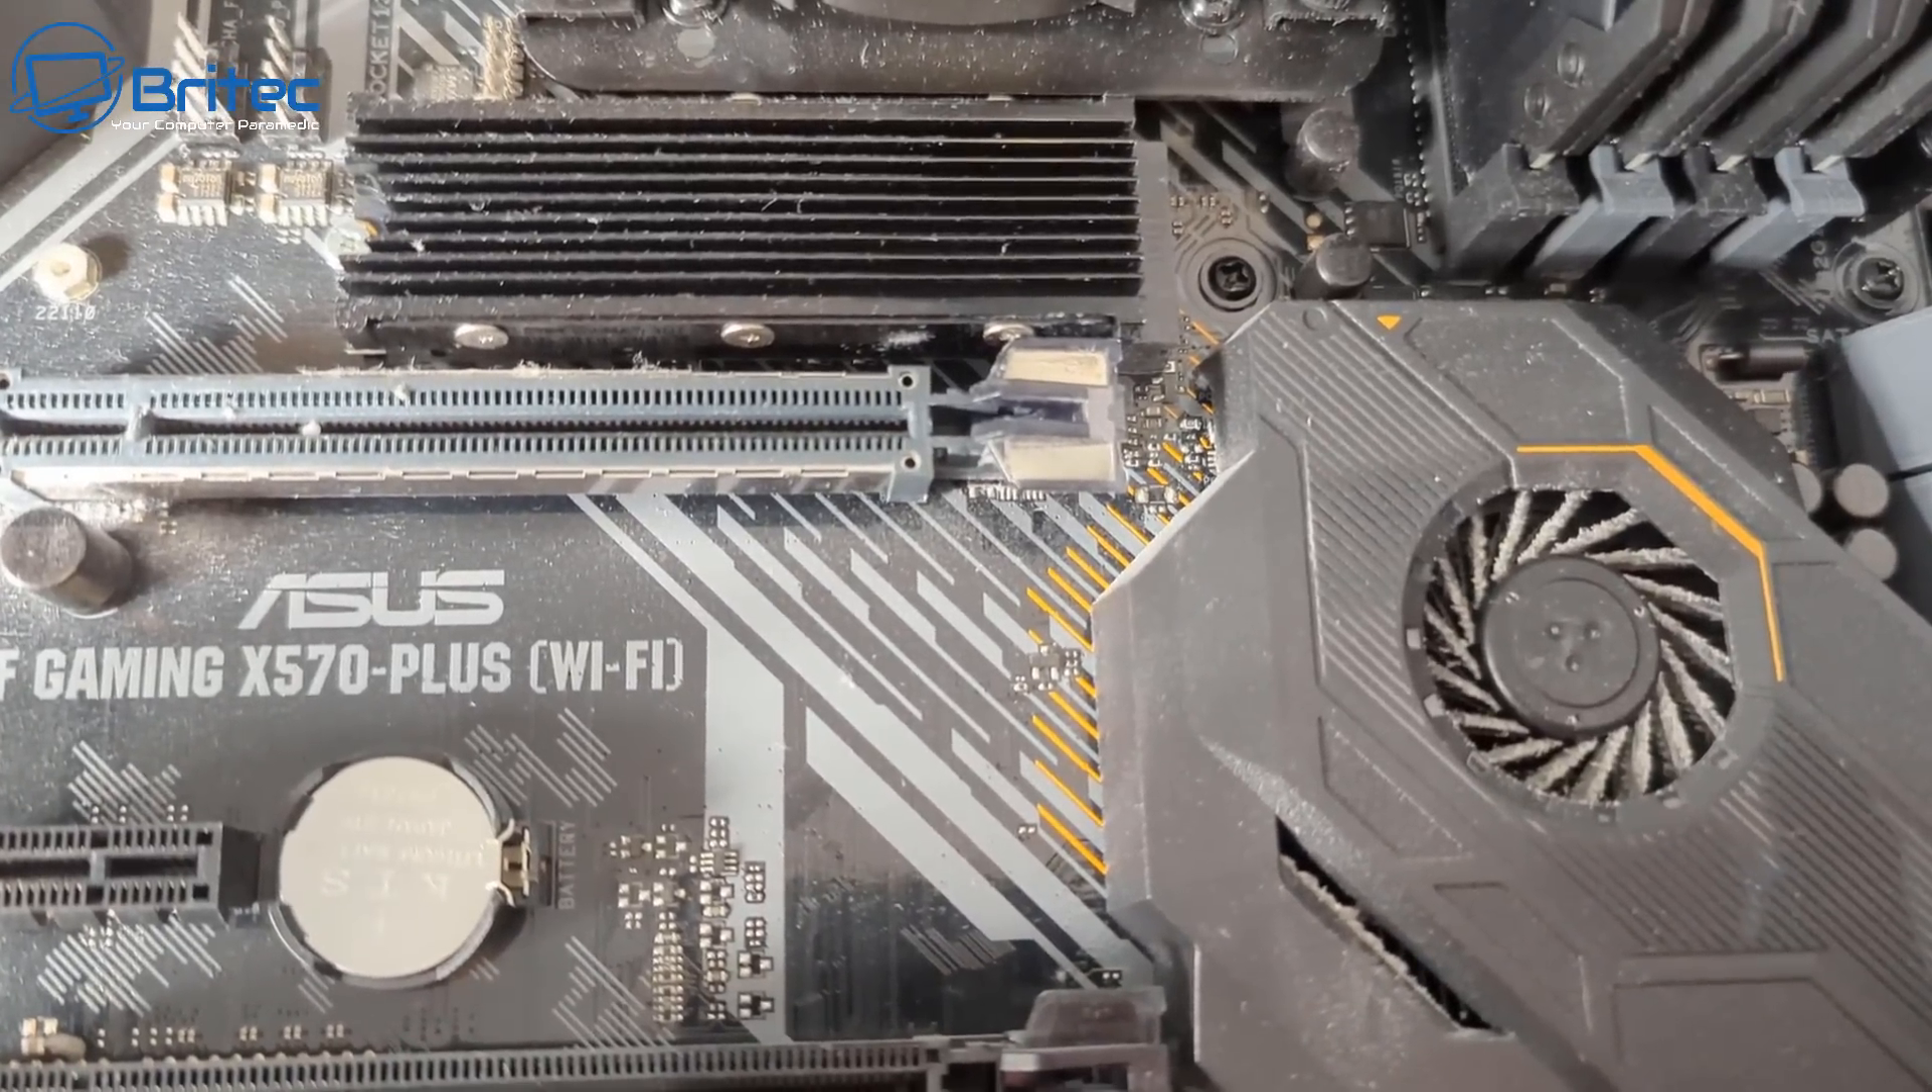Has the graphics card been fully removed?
Yes.